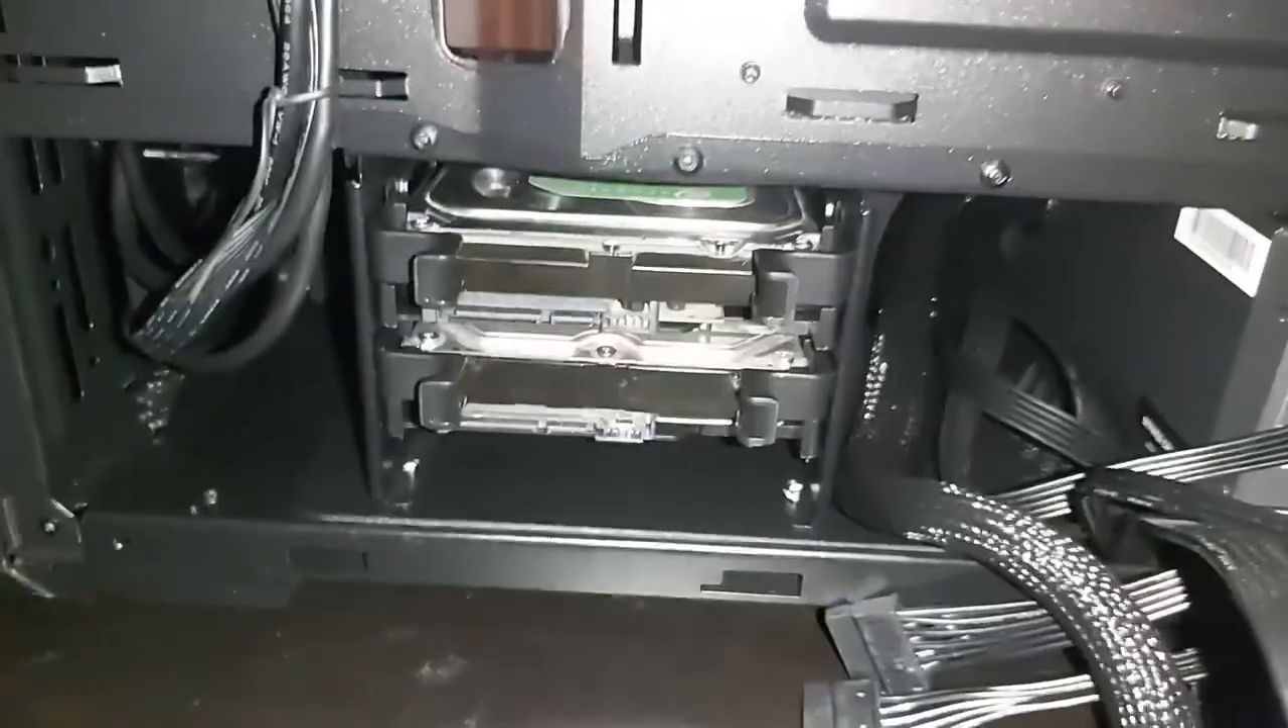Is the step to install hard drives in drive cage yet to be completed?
No.